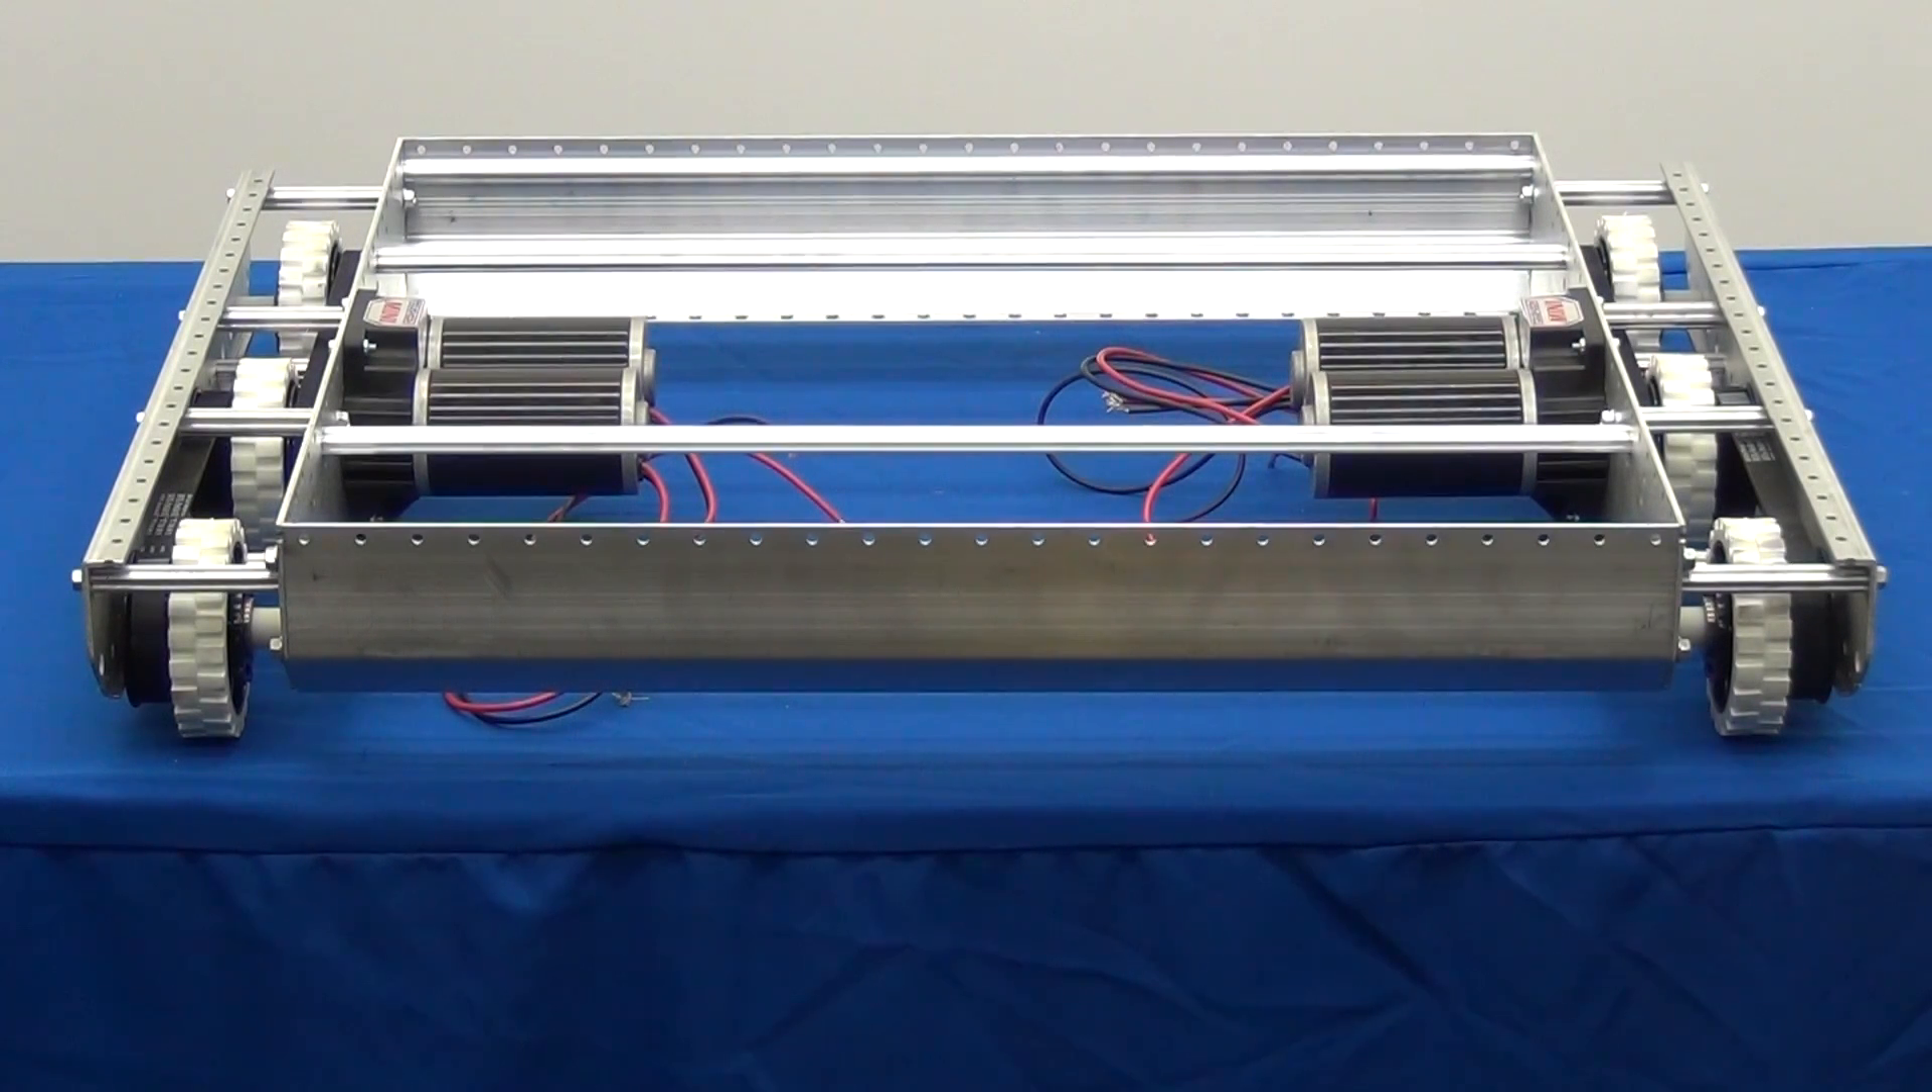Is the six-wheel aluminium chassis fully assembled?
Yes.